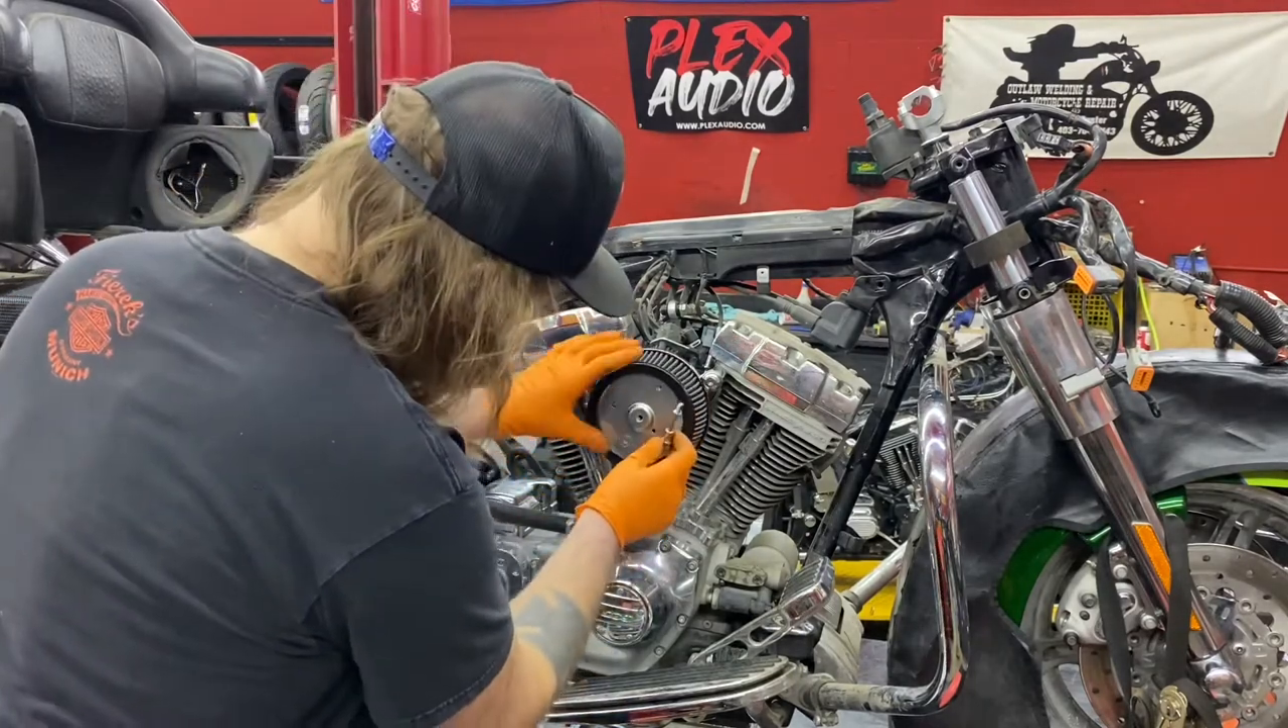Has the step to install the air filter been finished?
No.